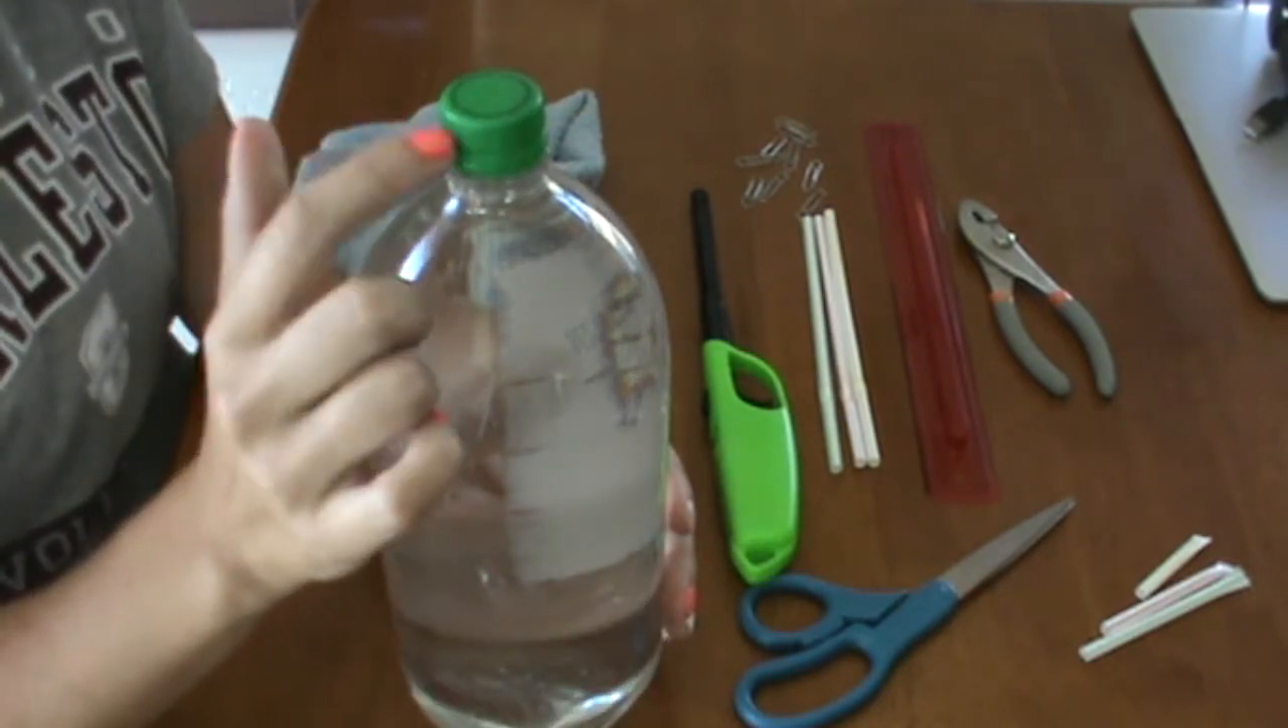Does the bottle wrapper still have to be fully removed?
No.